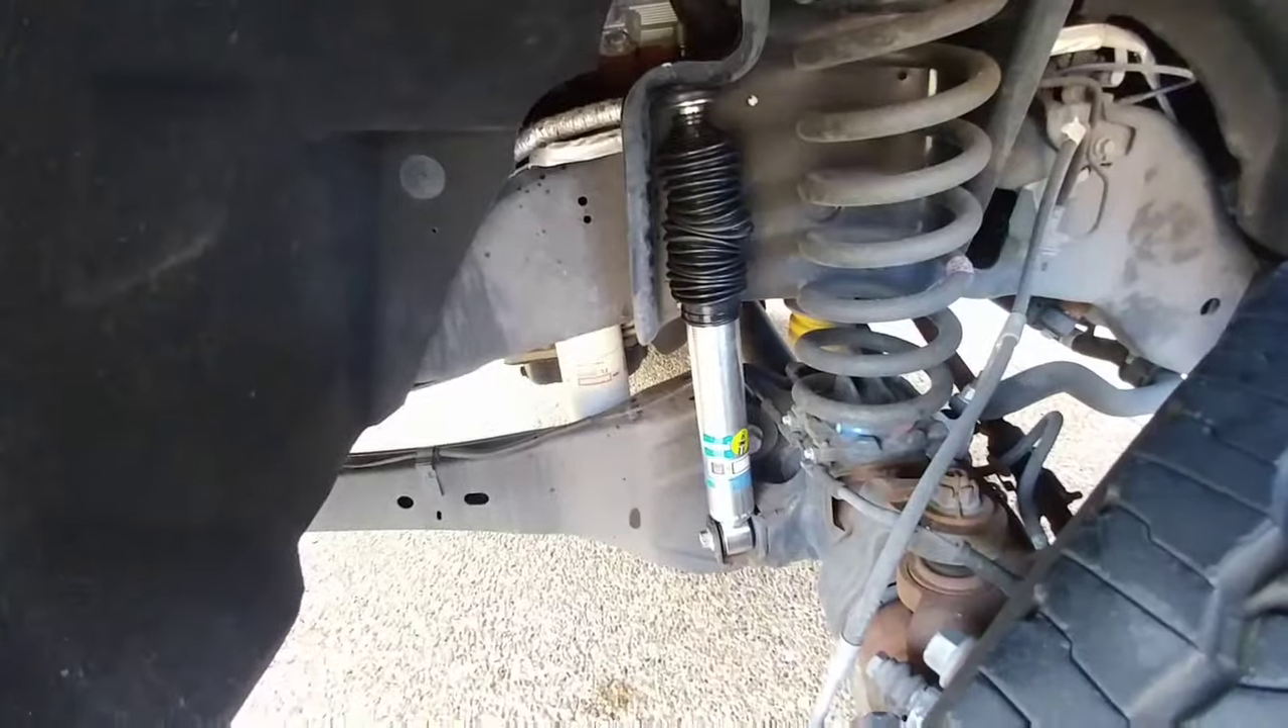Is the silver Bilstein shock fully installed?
Yes.